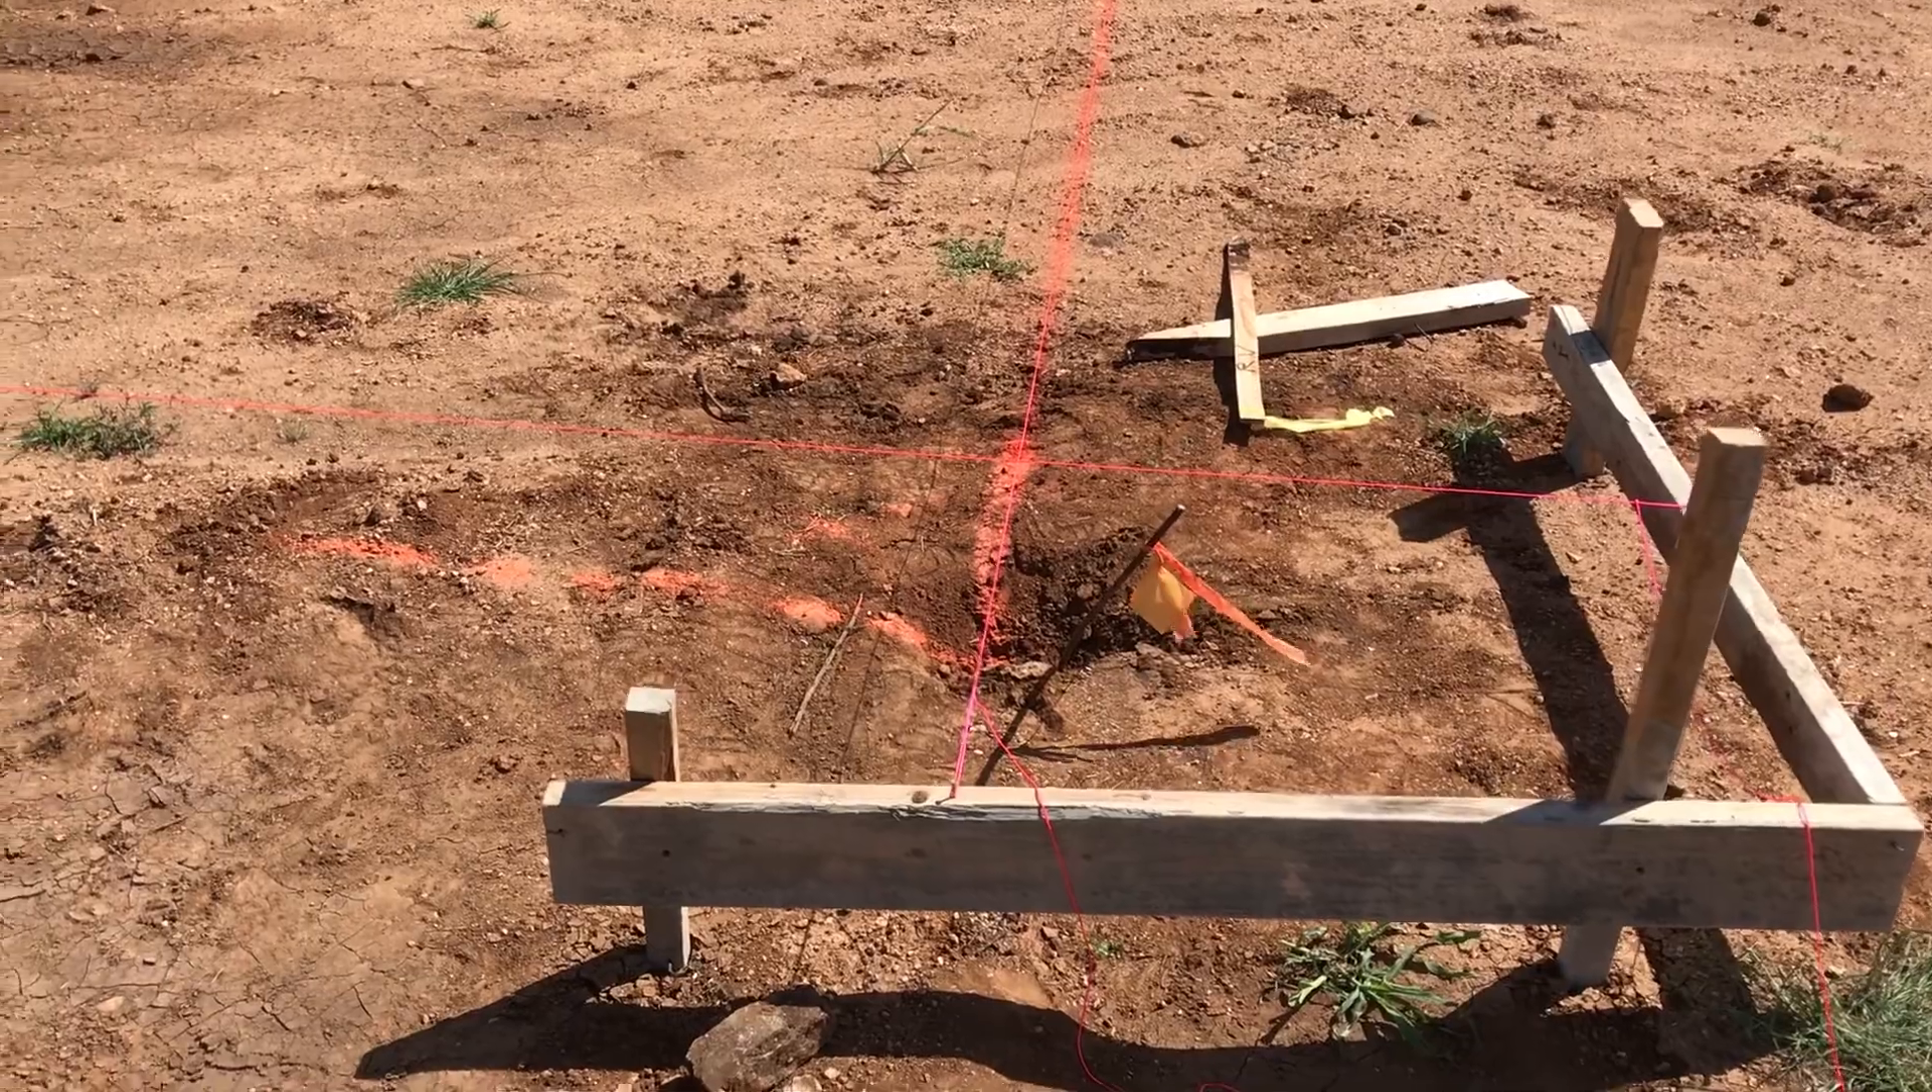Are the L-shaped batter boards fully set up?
Yes.